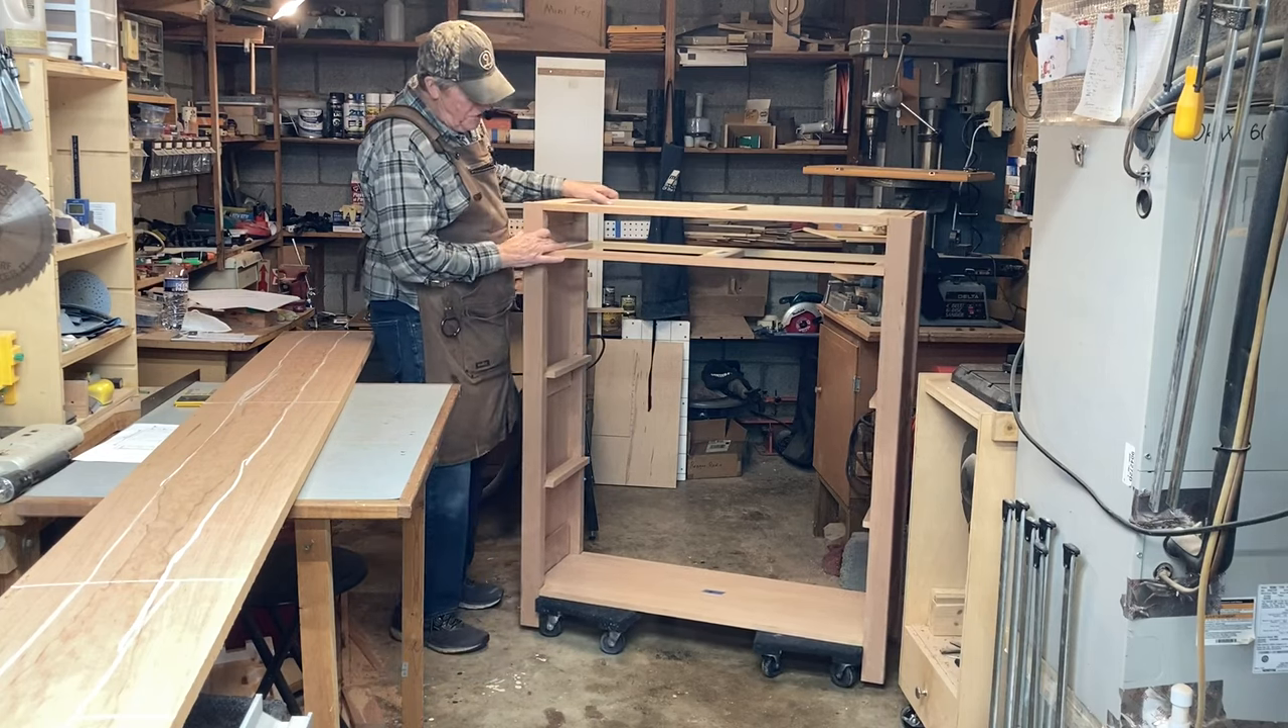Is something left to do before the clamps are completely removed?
No.